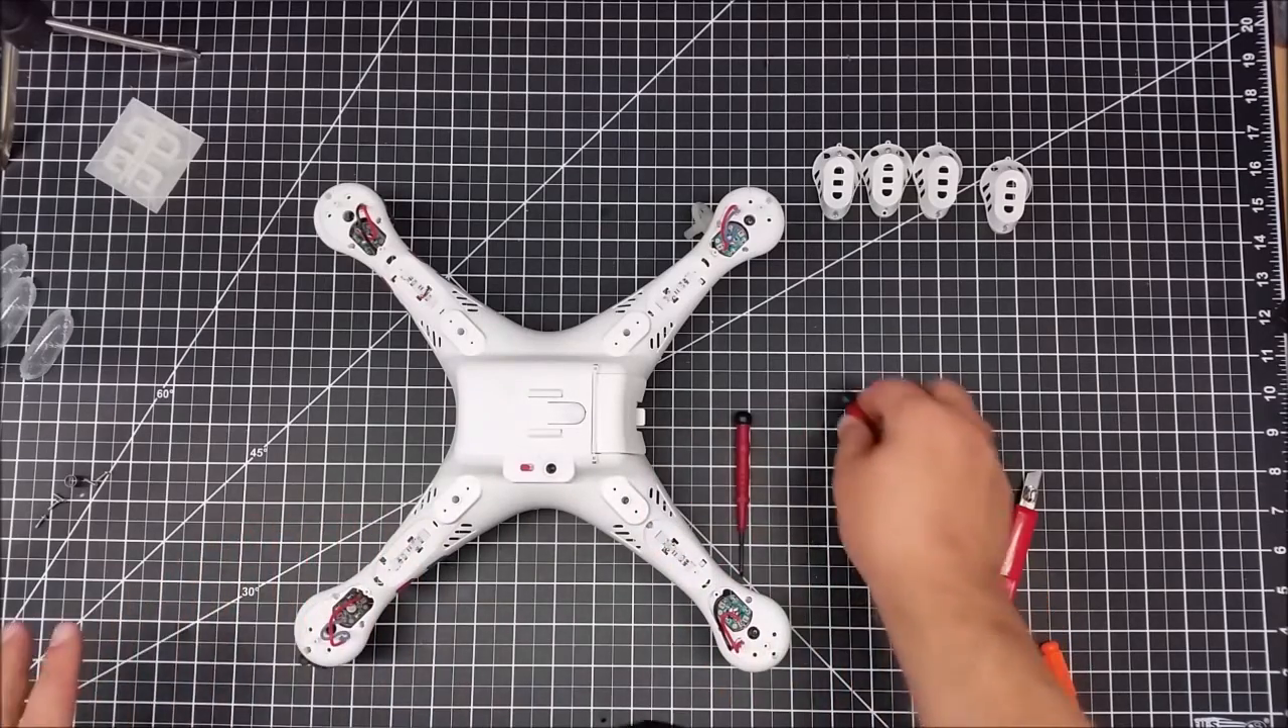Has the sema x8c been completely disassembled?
No.